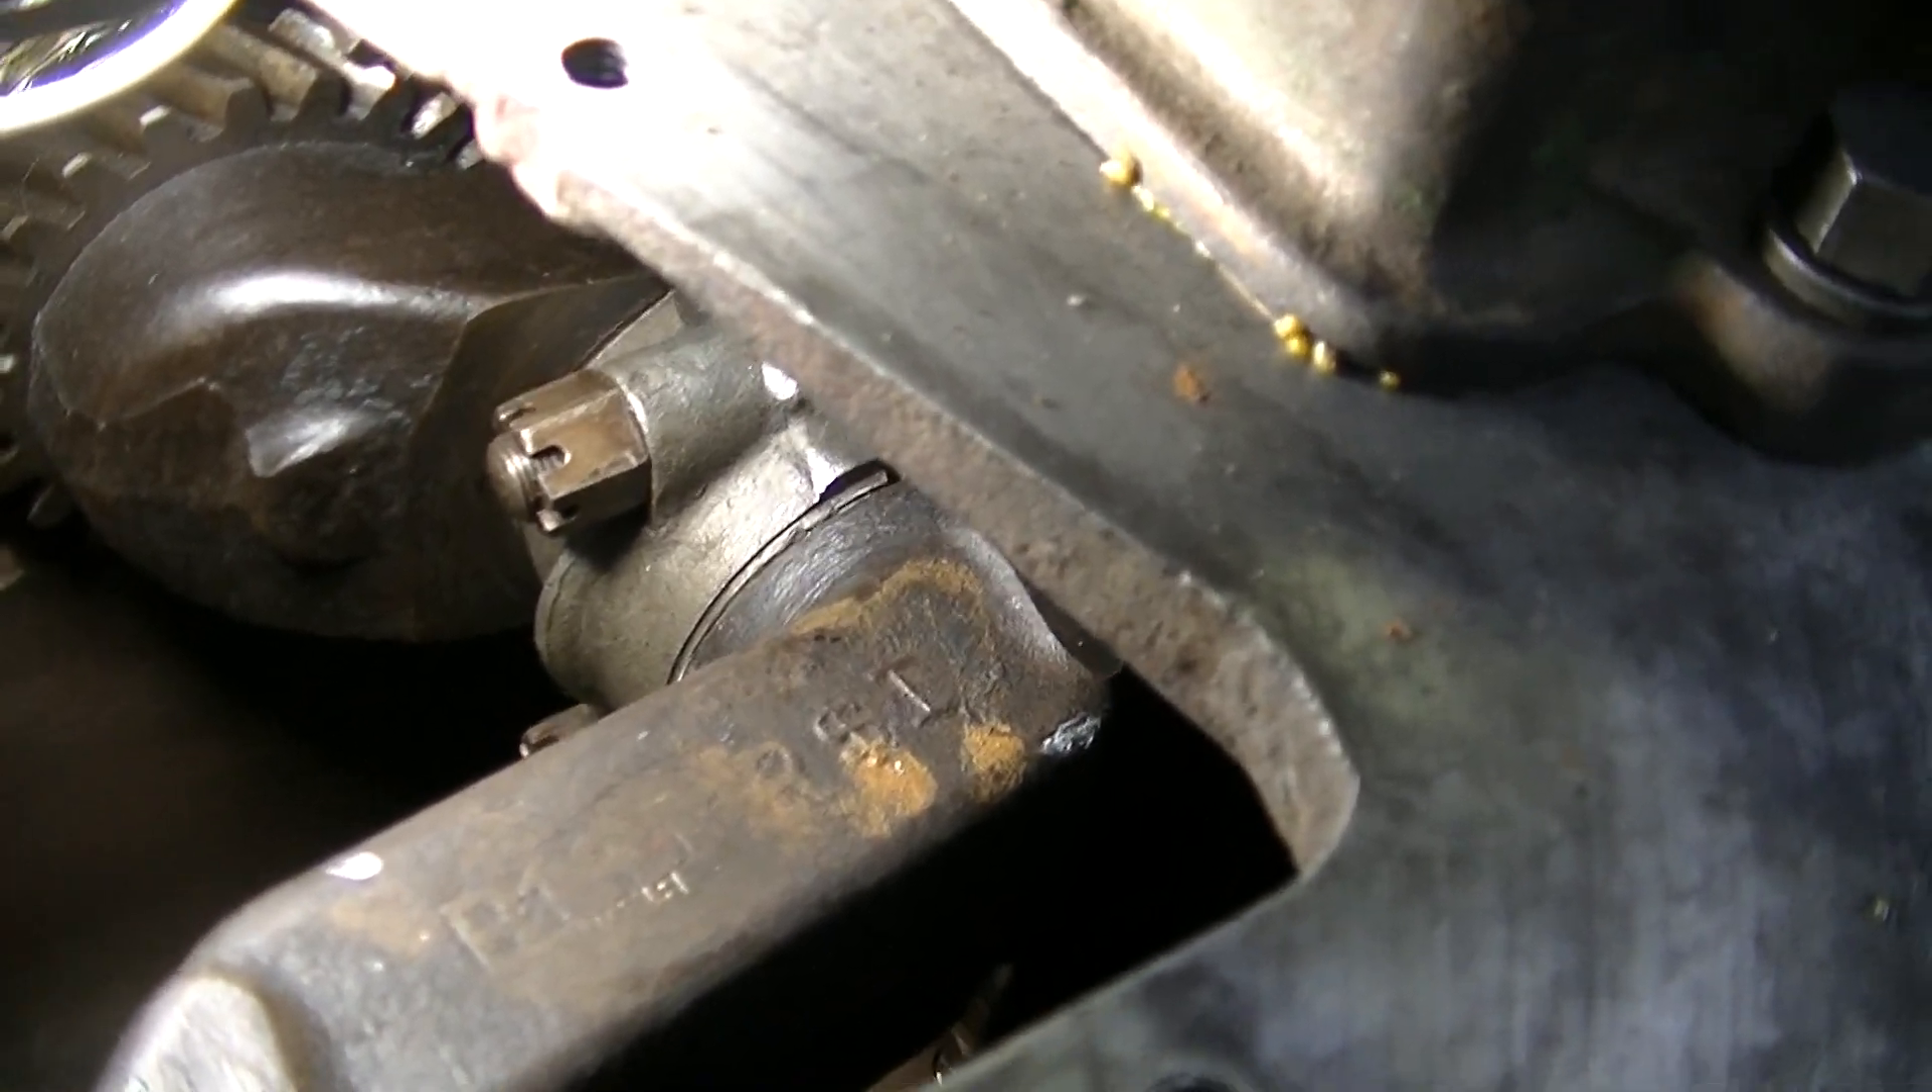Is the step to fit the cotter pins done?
No.